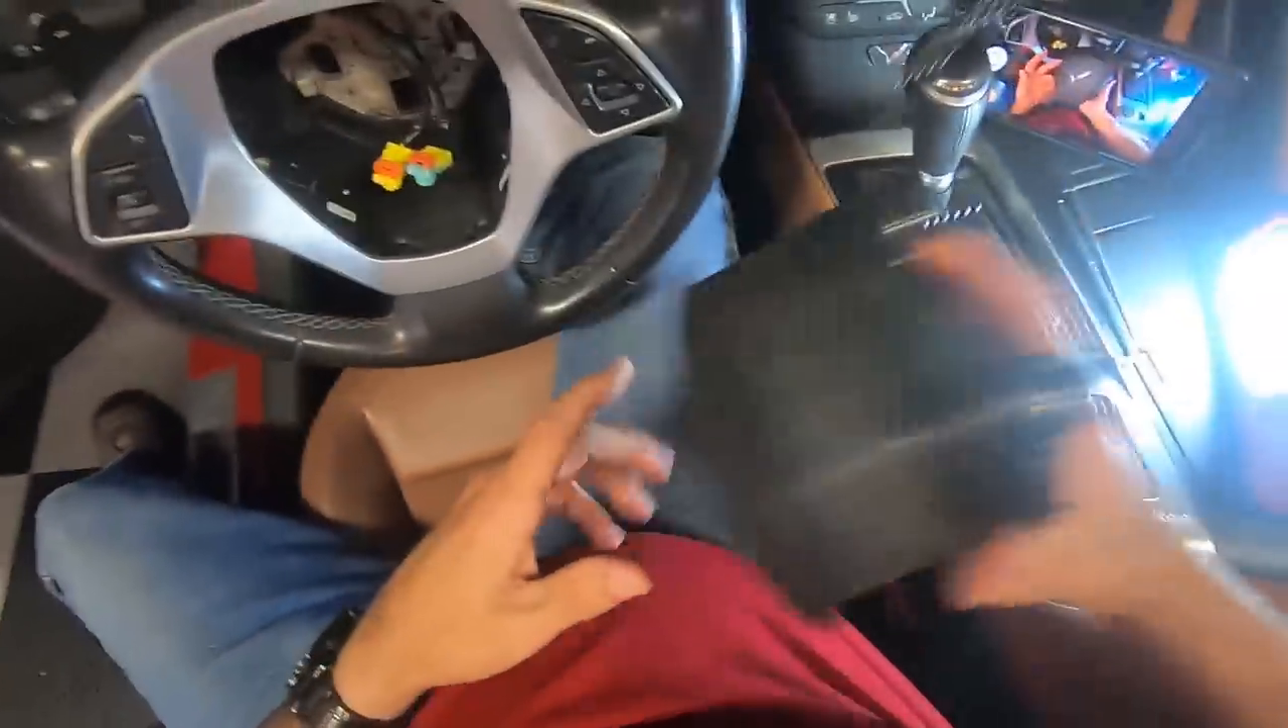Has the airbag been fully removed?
Yes.